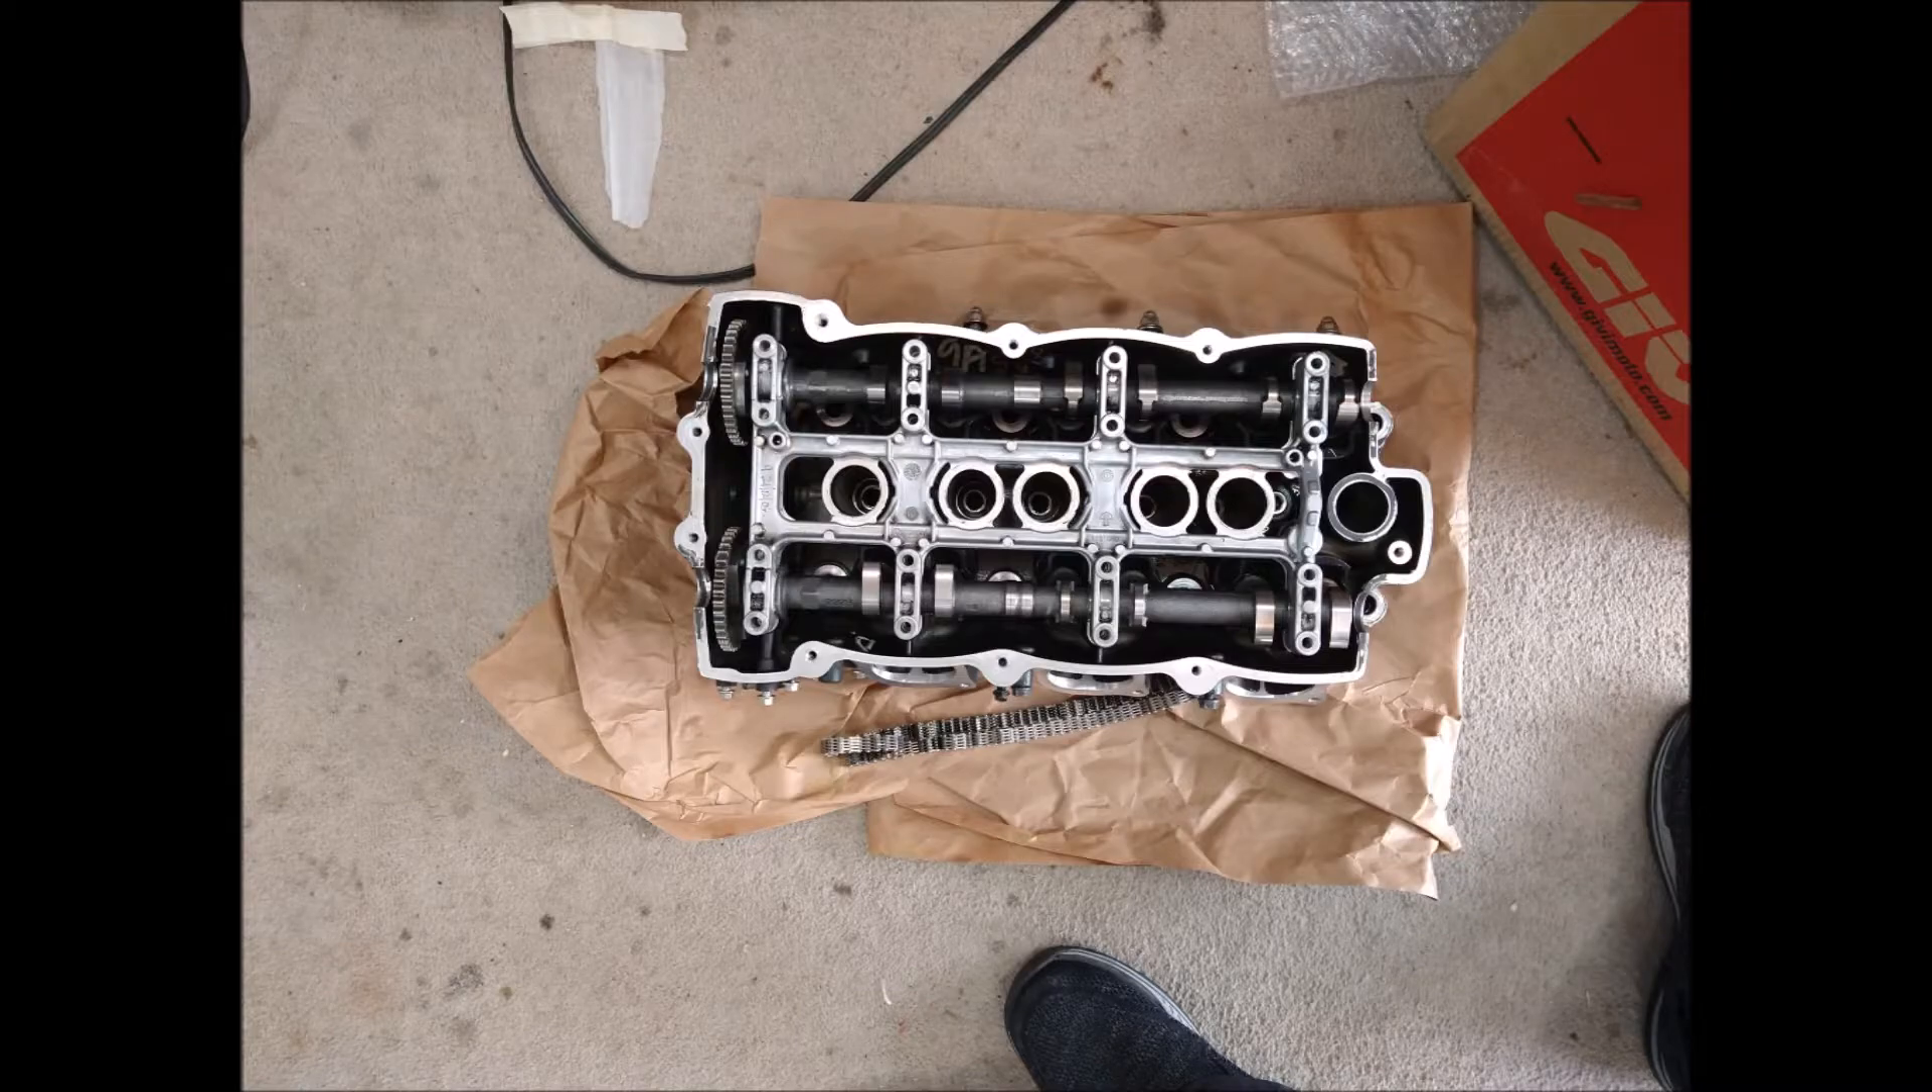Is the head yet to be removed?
No.